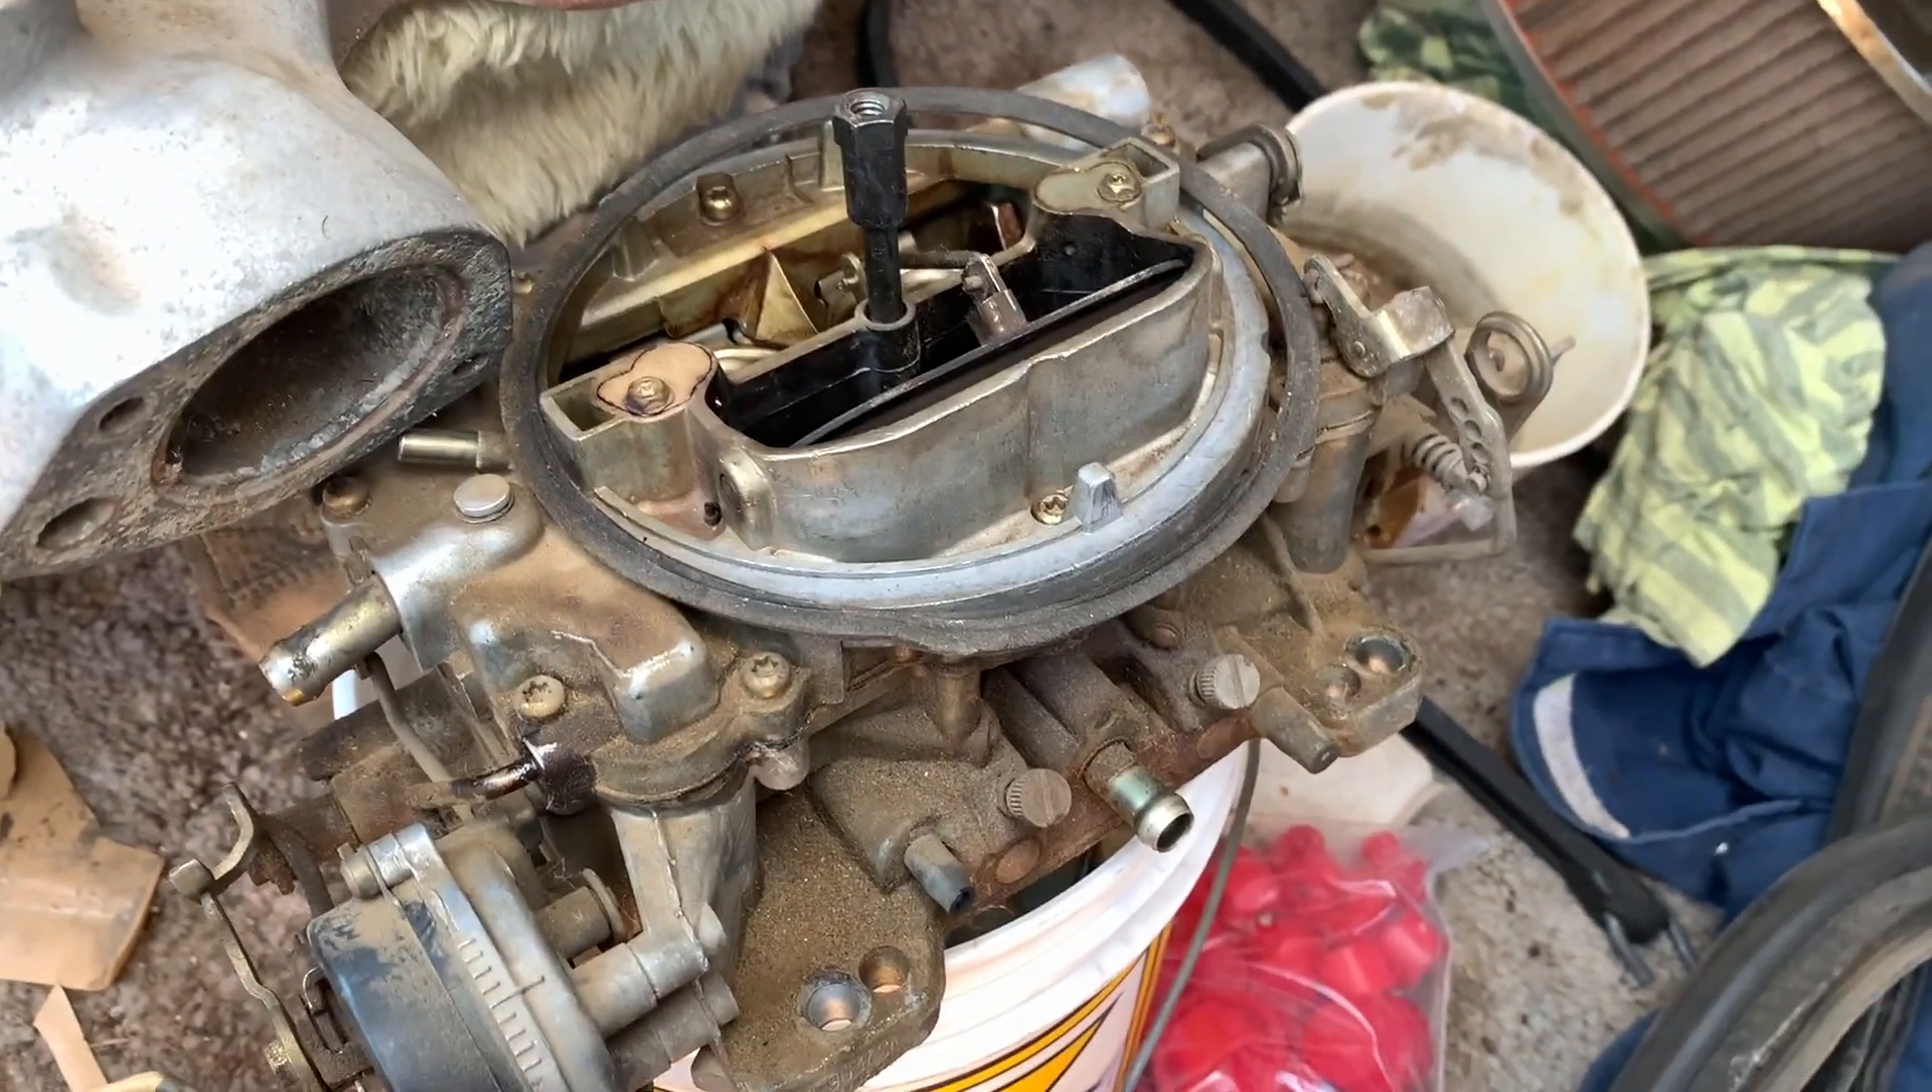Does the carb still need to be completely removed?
No.